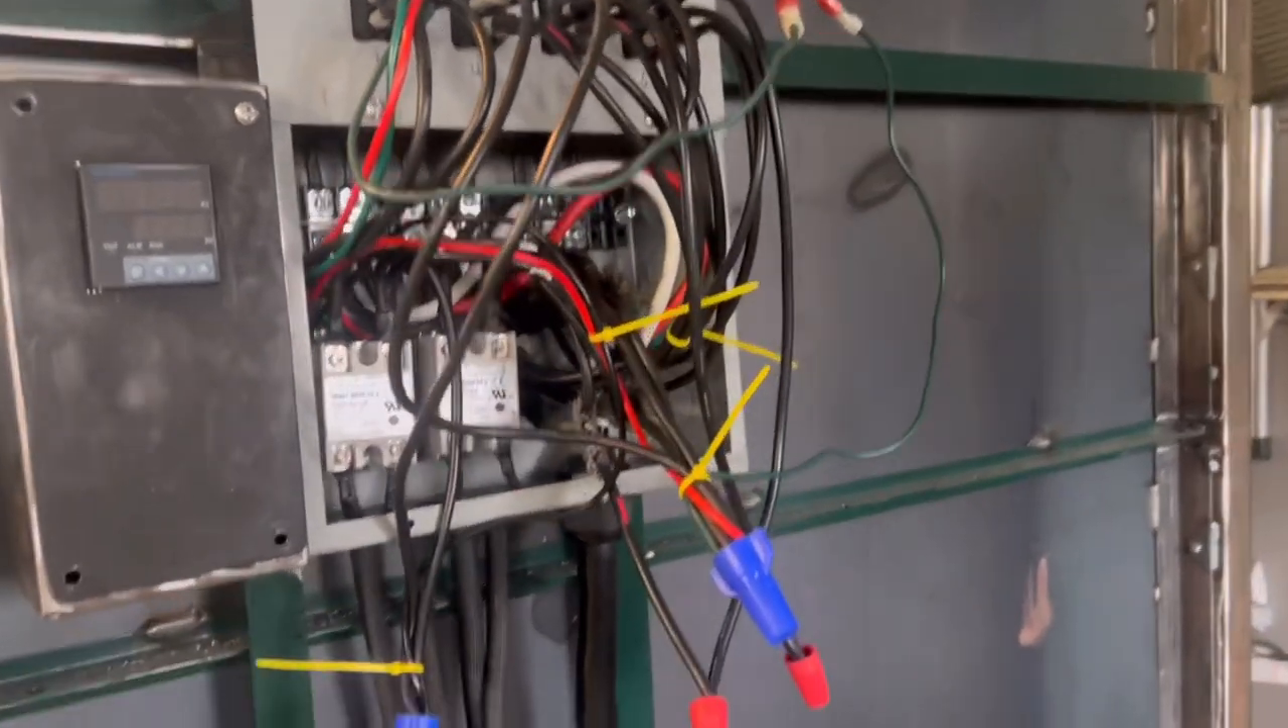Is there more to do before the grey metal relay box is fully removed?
Yes.